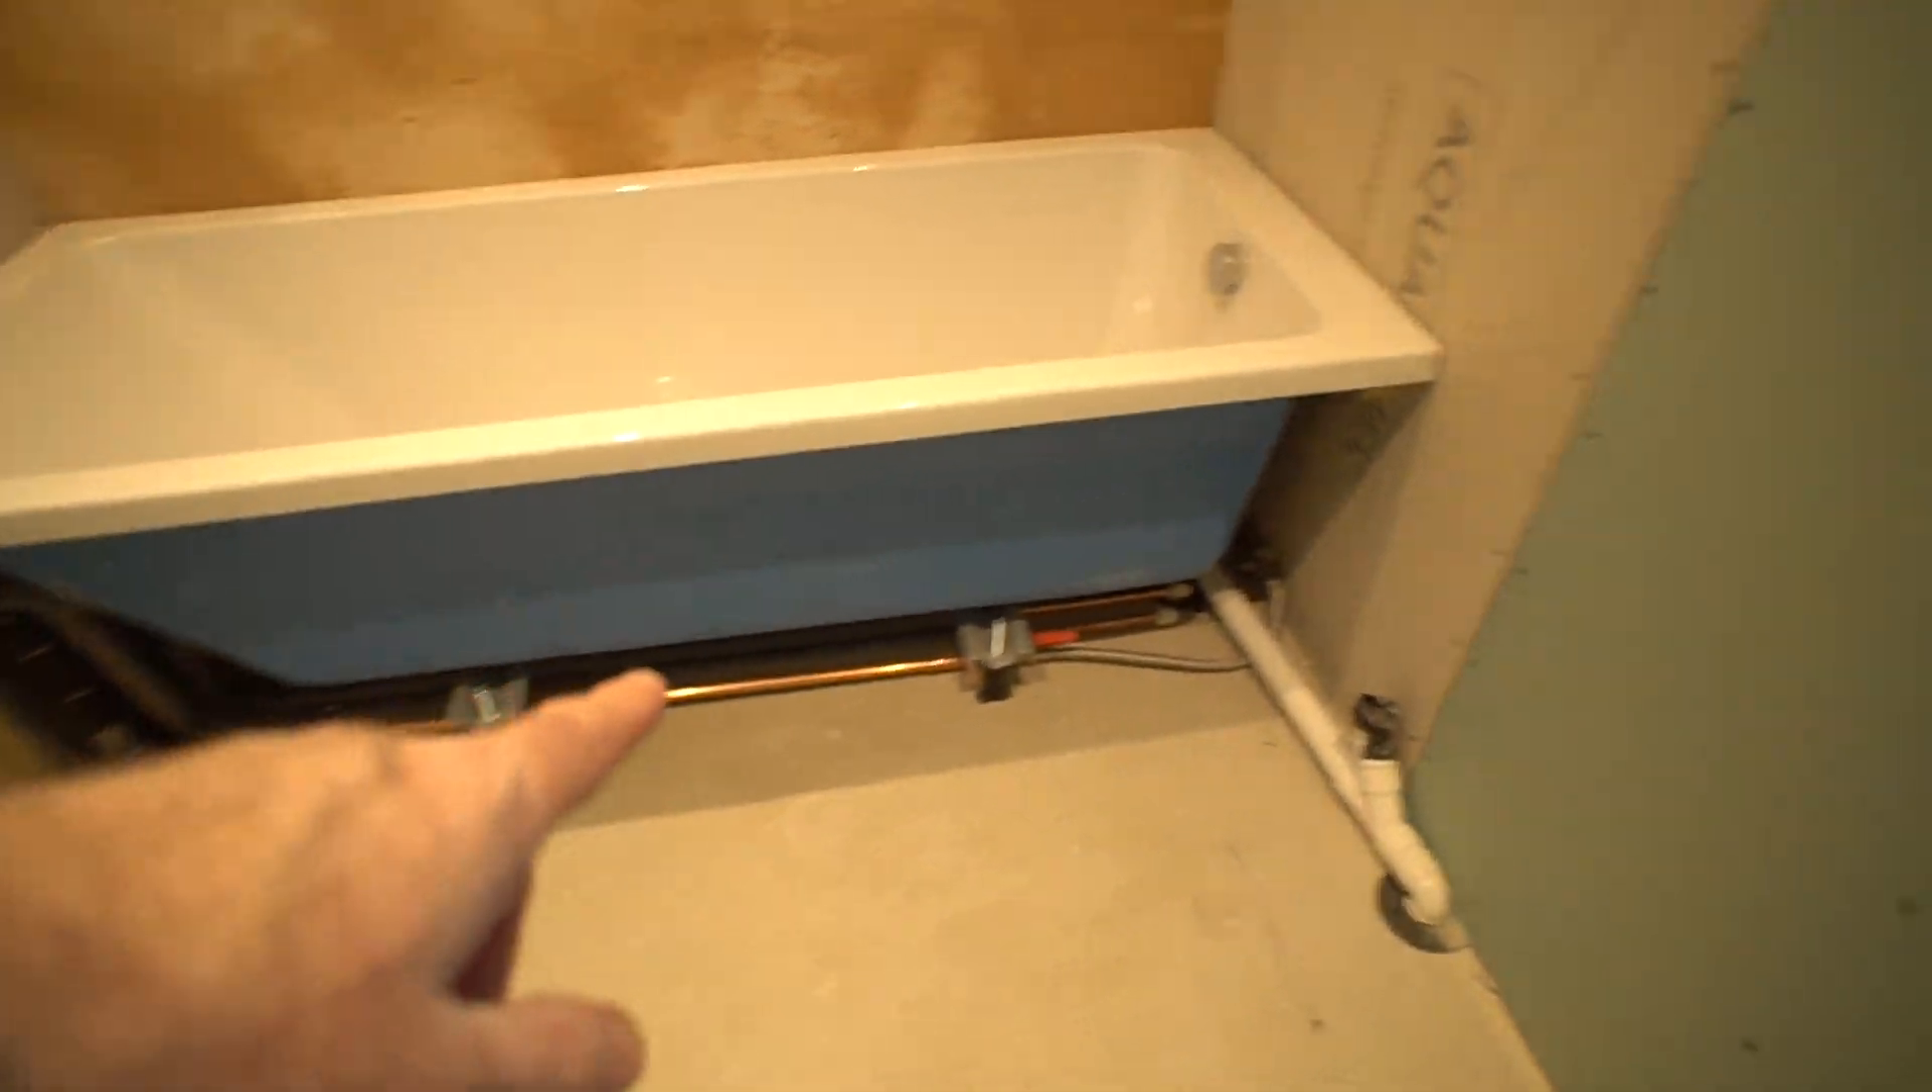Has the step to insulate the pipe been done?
No.